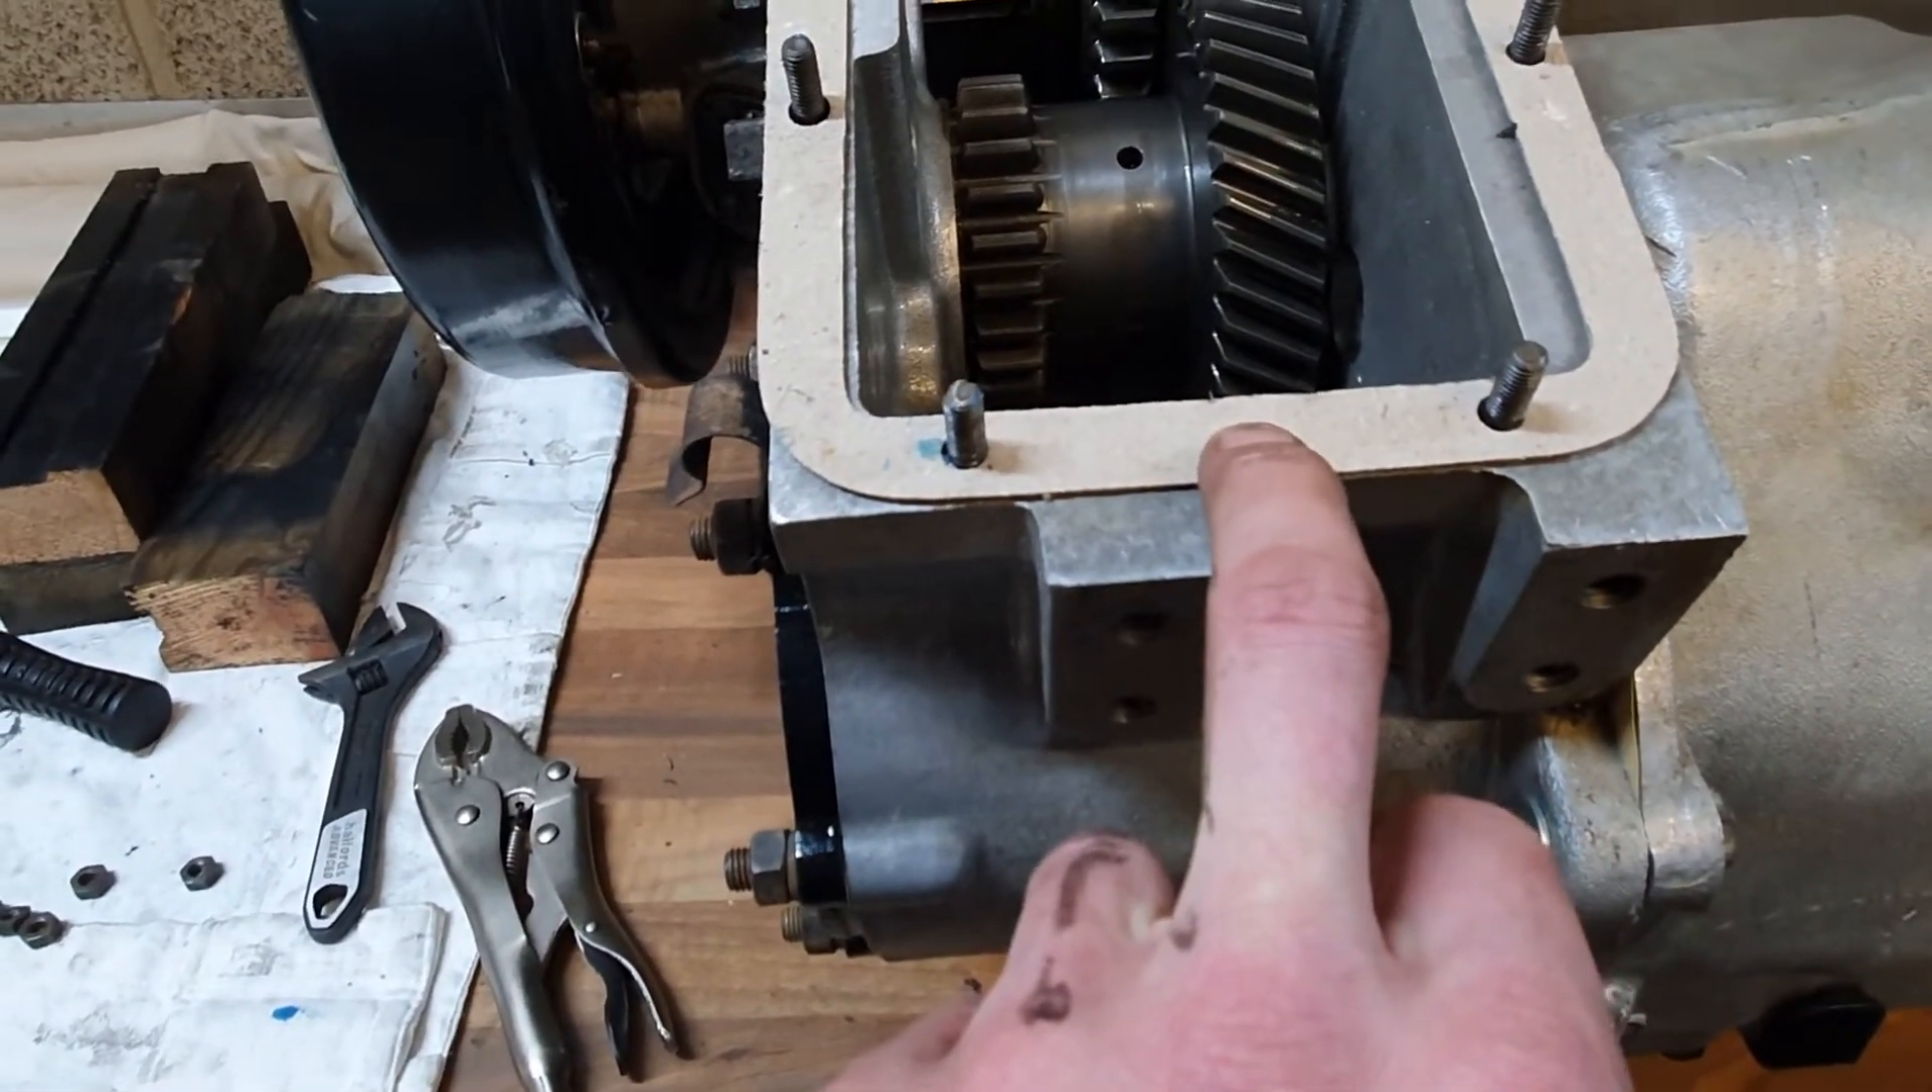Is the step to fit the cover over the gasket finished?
No.